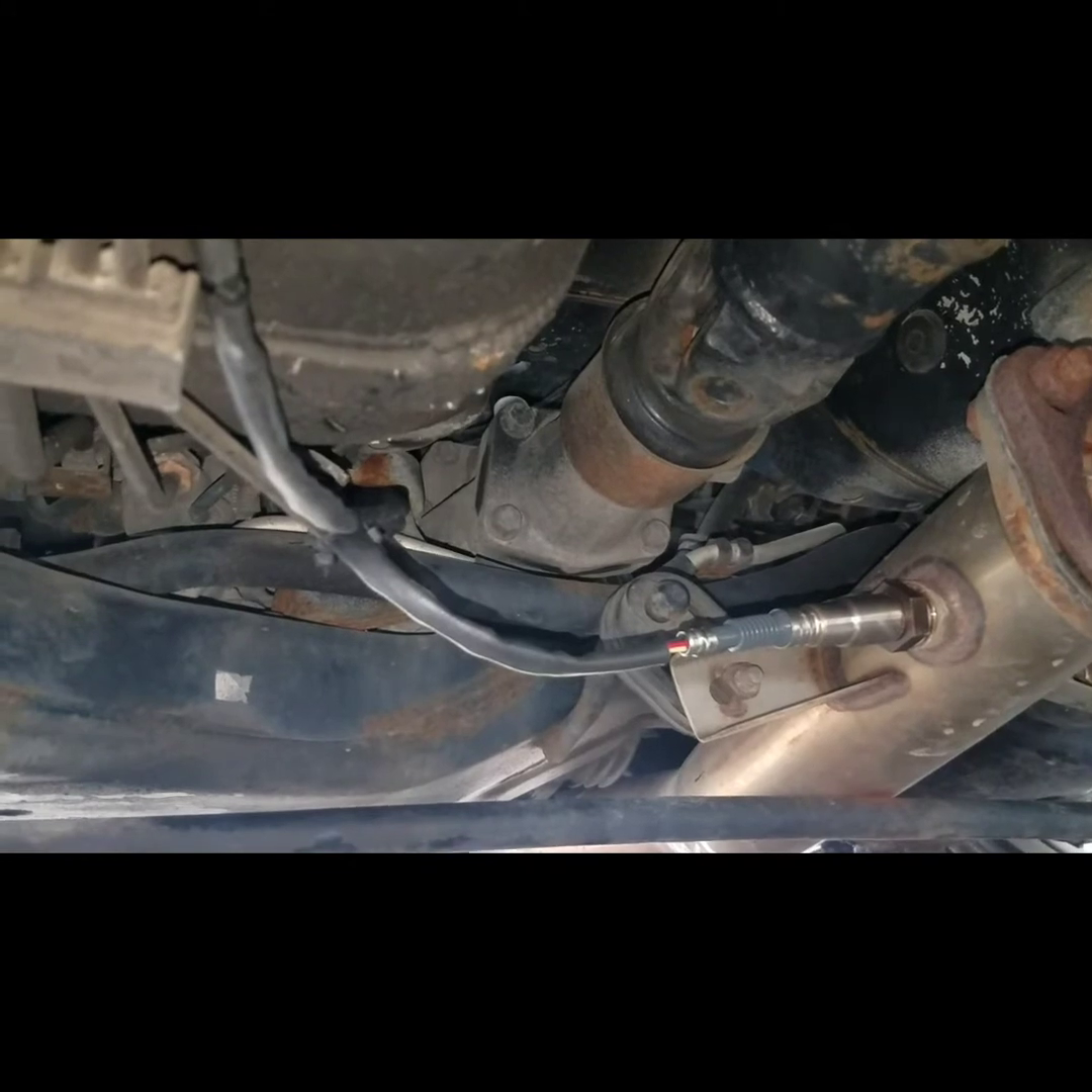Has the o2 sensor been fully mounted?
Yes.